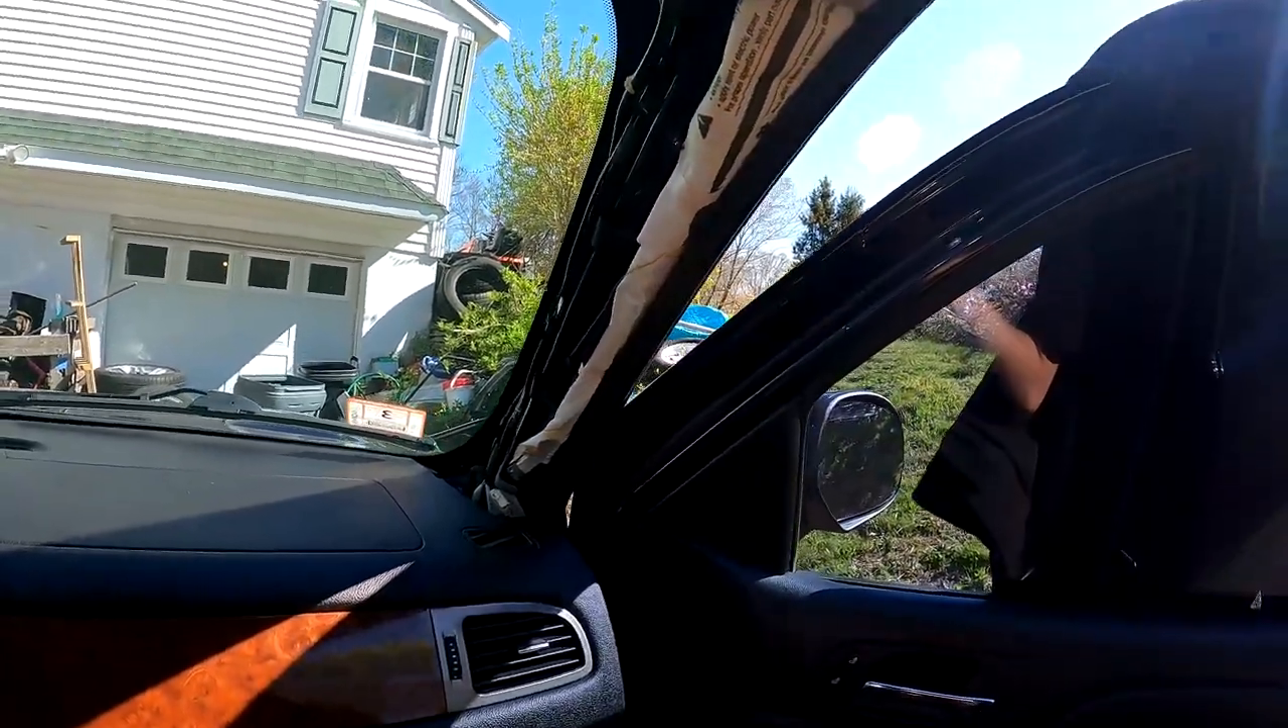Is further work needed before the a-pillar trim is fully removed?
No.